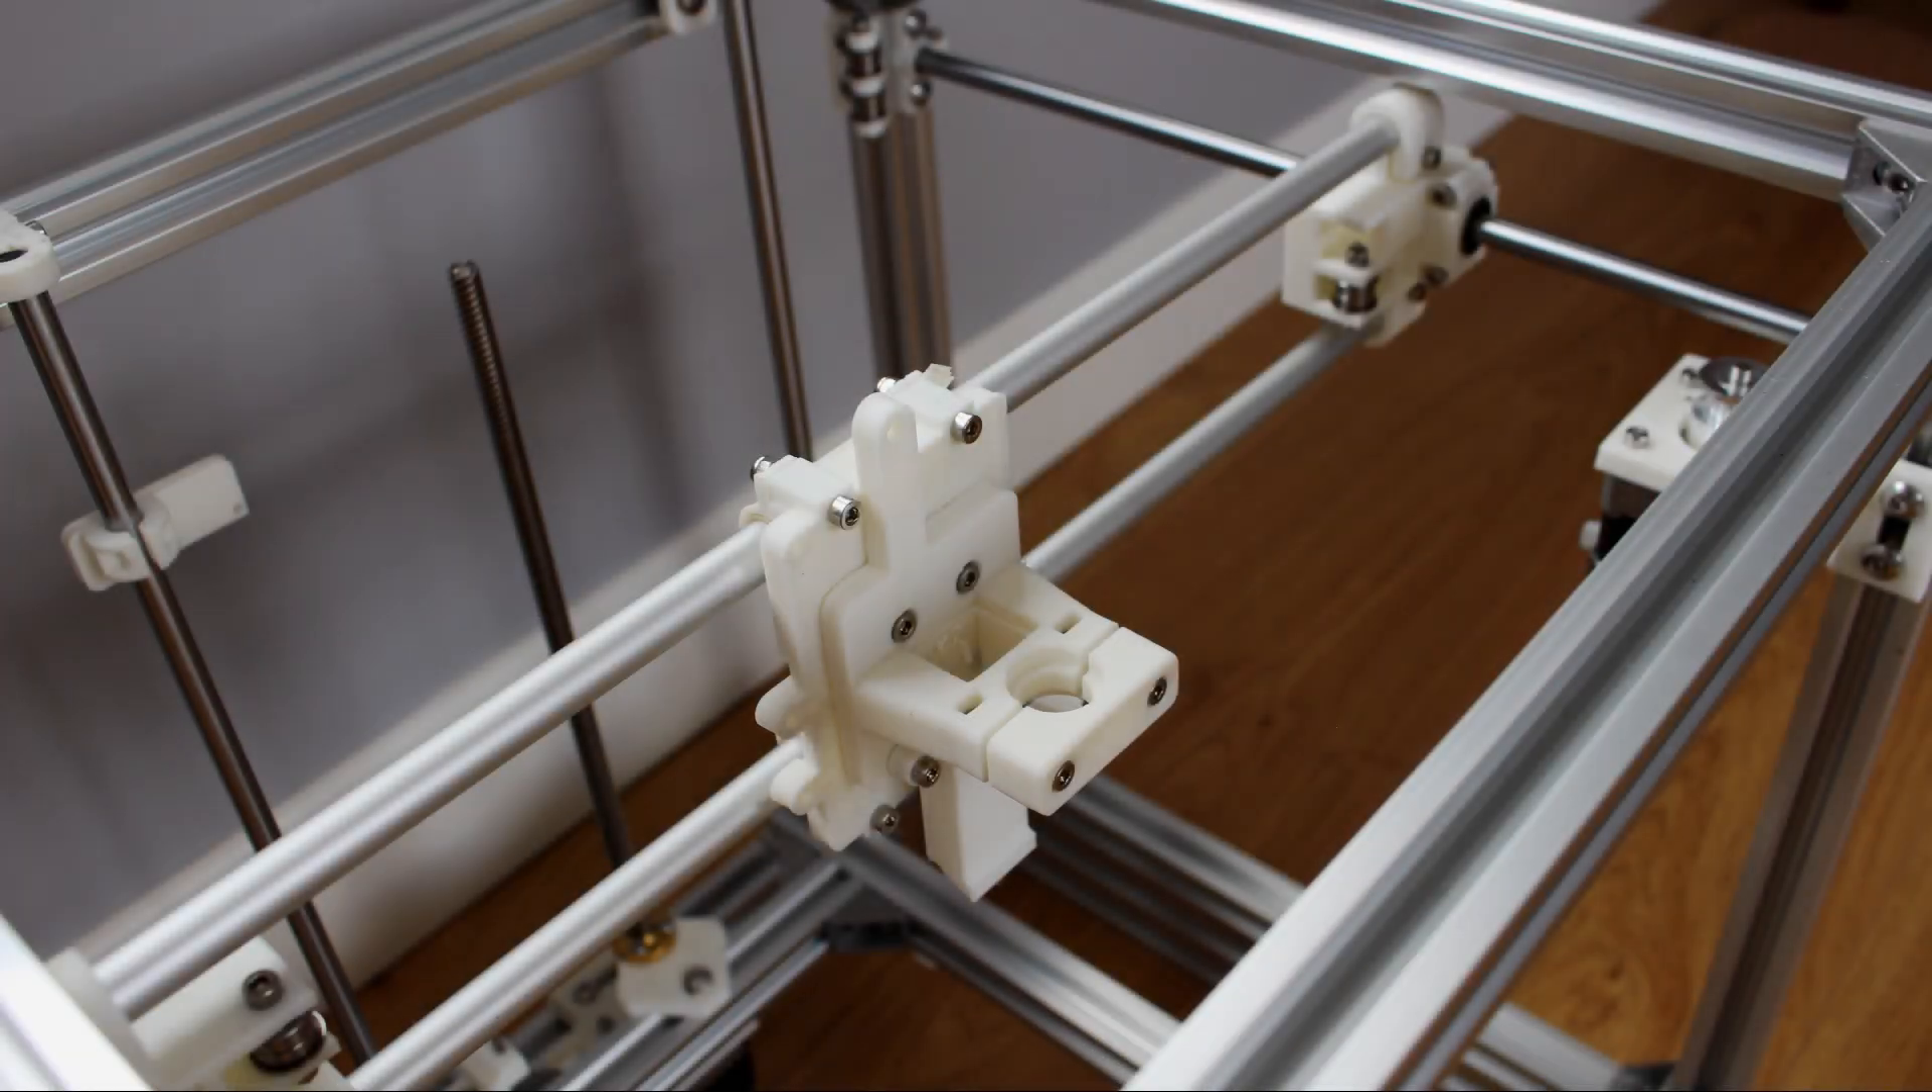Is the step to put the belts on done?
No.